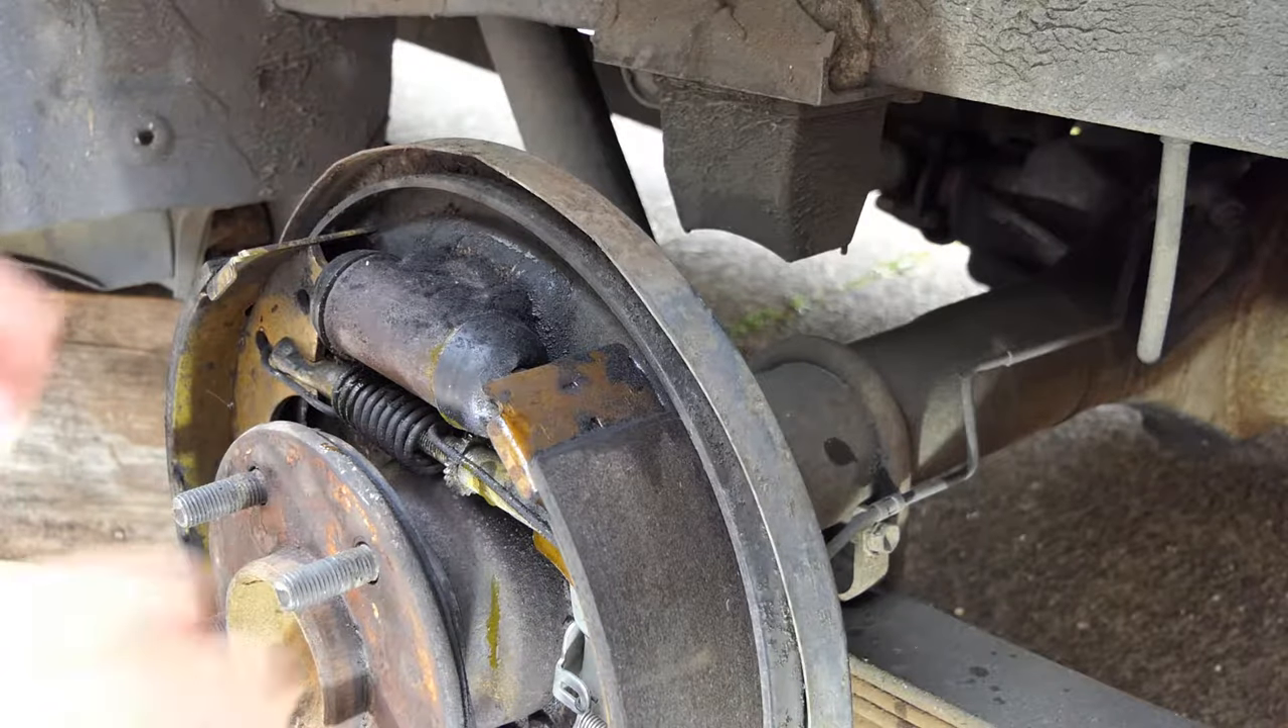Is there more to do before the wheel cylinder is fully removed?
Yes.